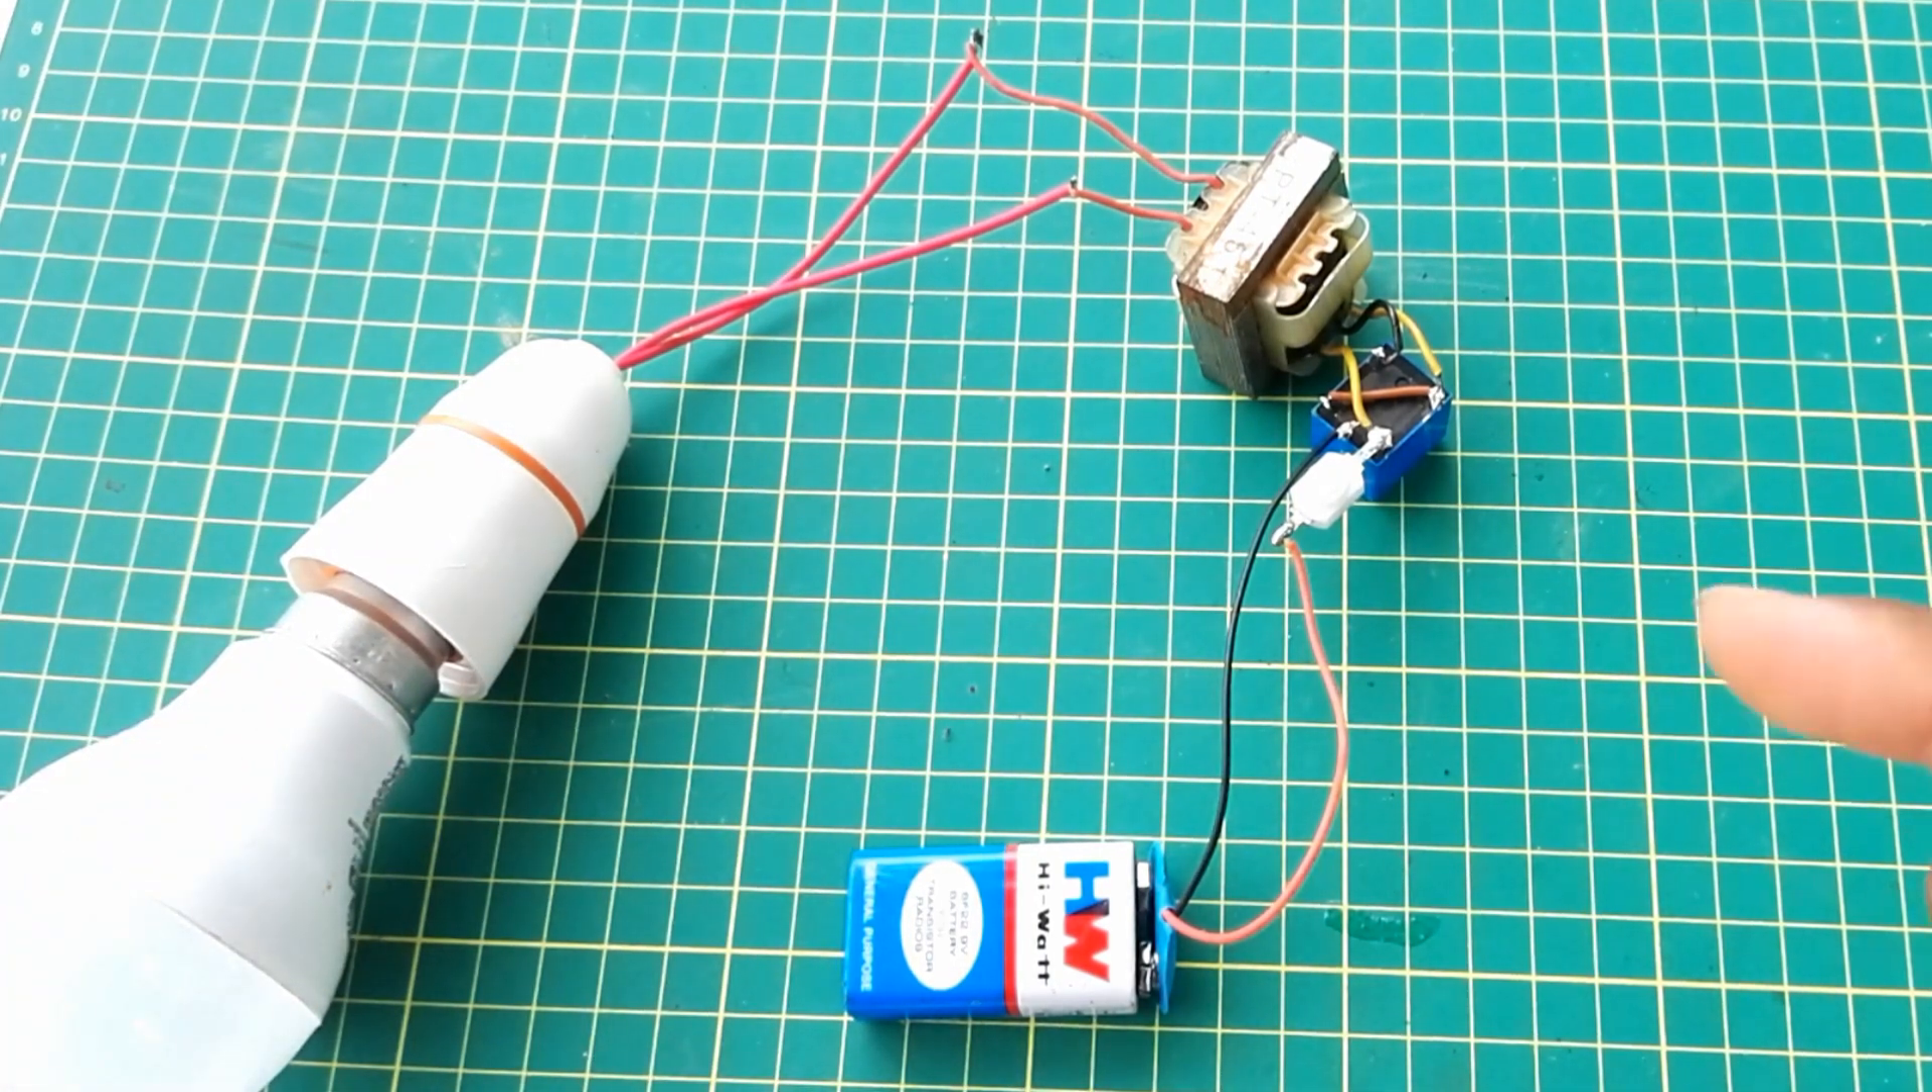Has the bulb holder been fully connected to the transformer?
Yes.